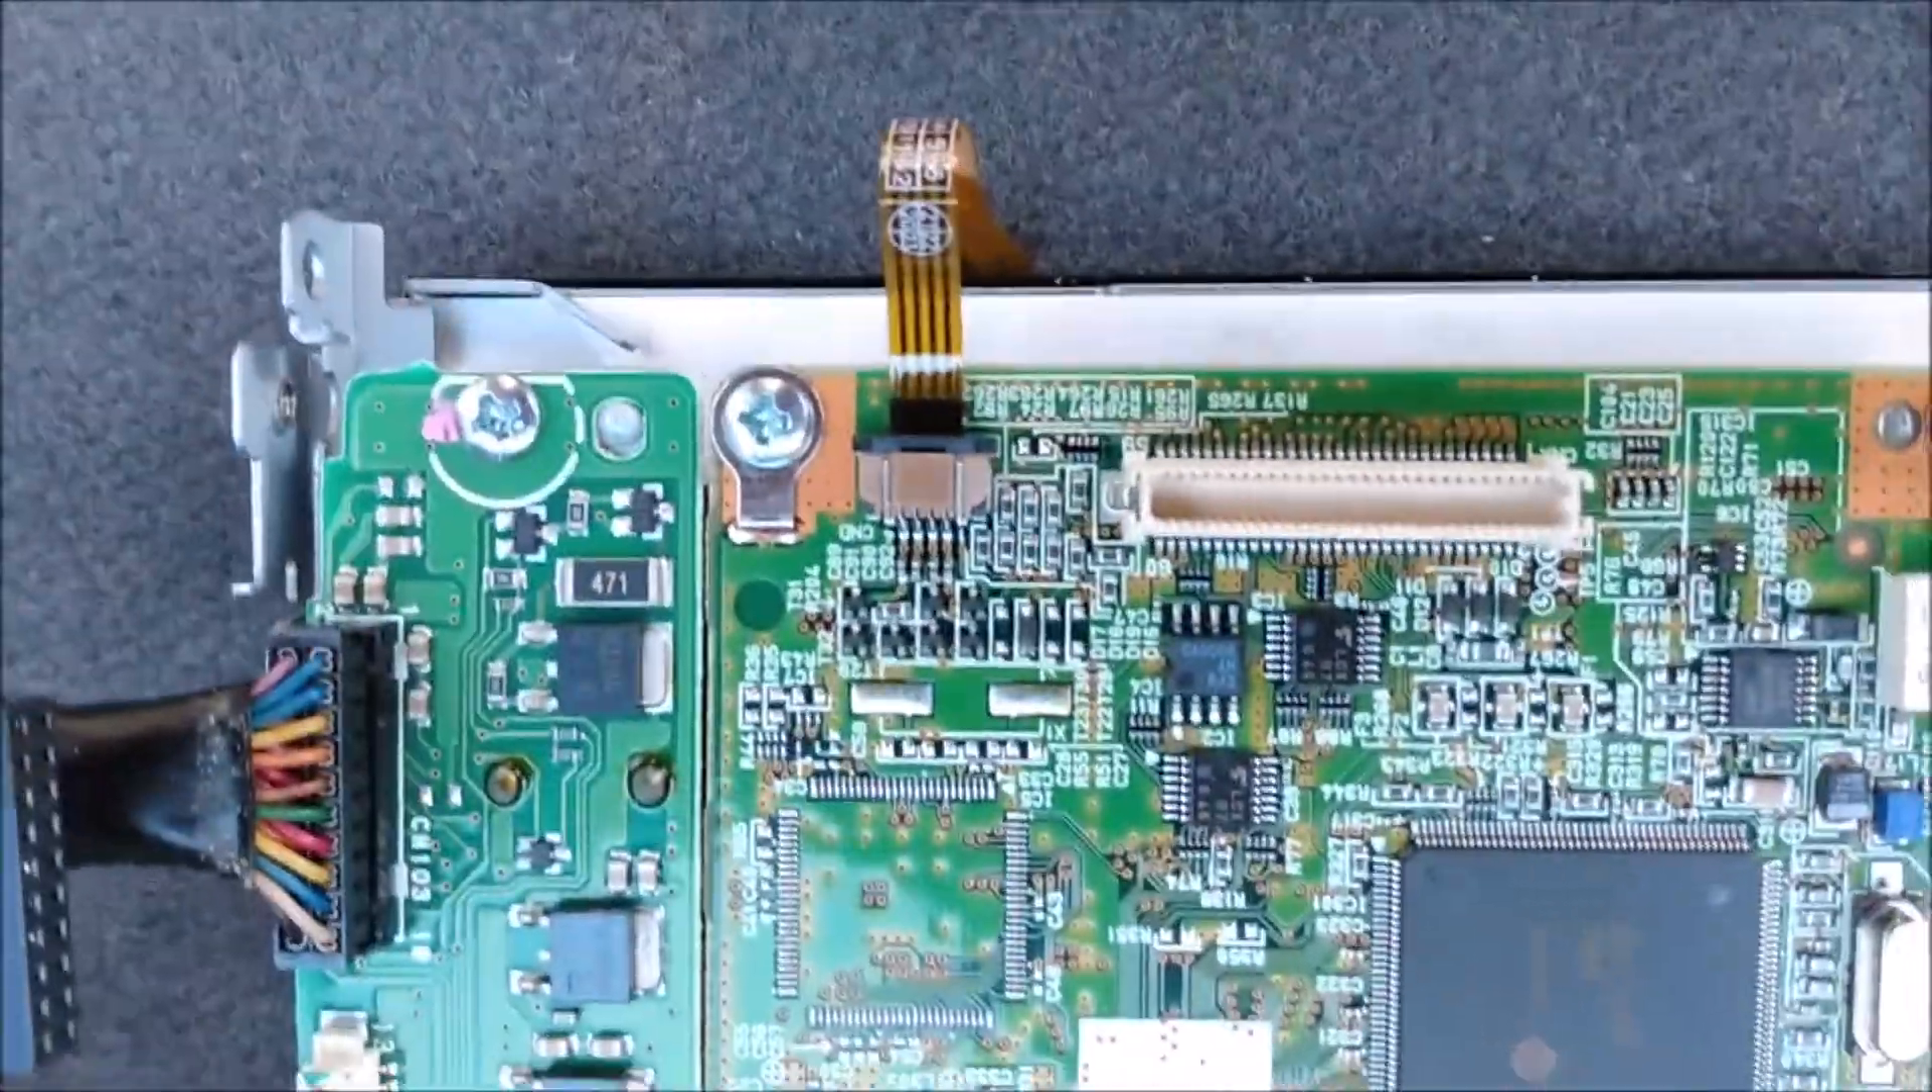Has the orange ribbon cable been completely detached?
No.